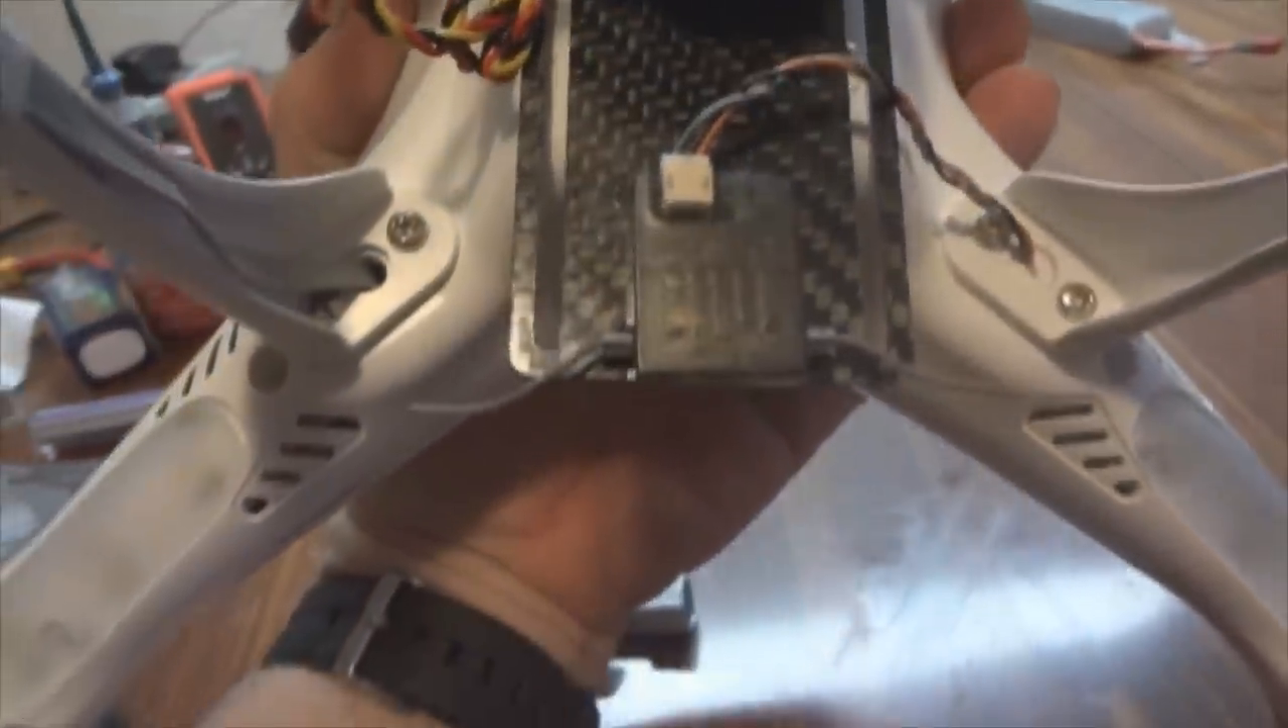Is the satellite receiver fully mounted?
Yes.